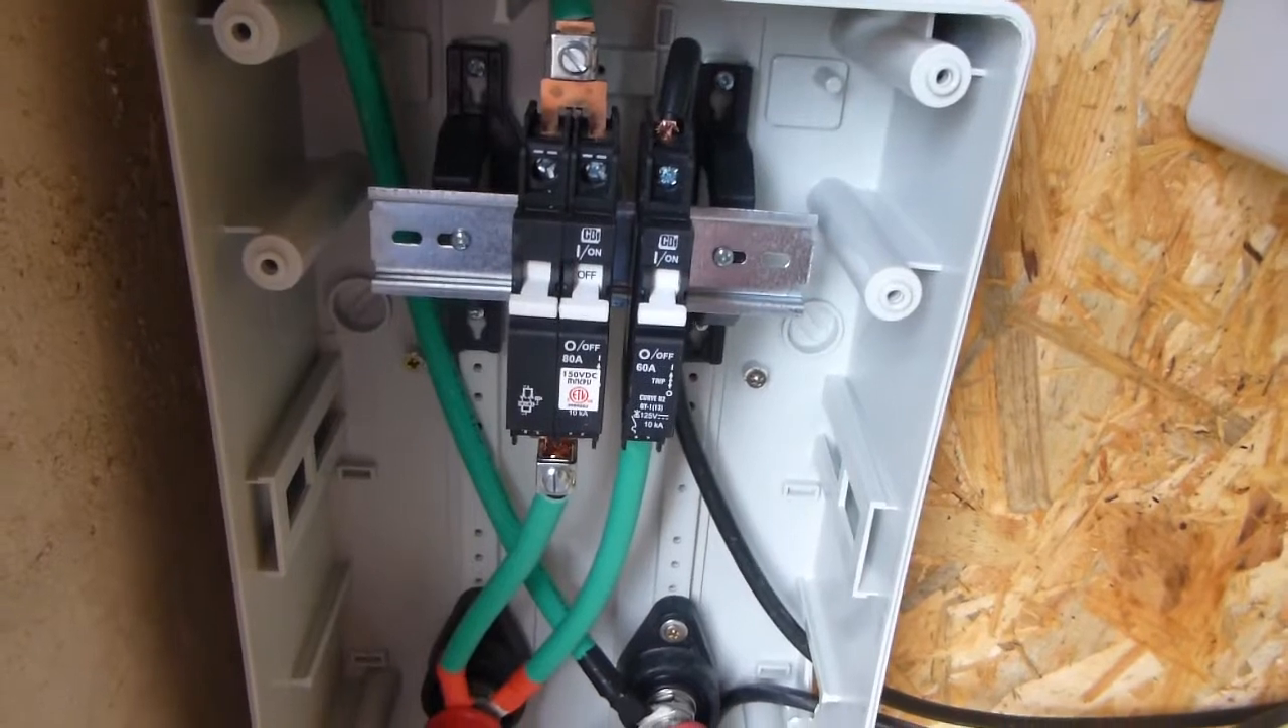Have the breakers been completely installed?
Yes.